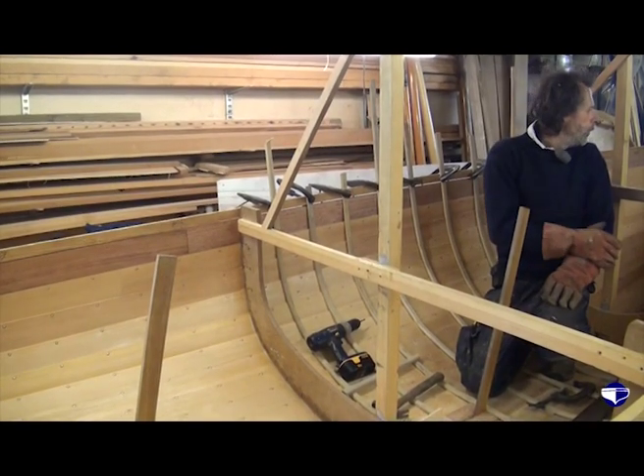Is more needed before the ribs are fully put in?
Yes.